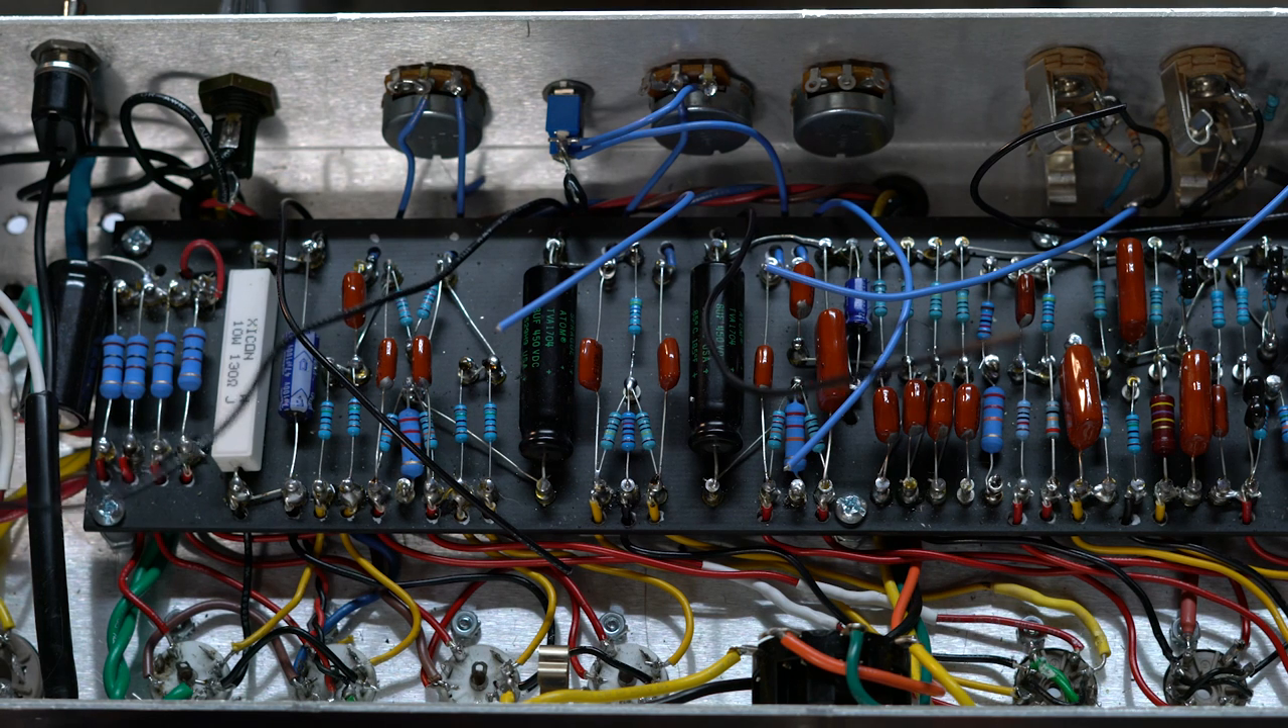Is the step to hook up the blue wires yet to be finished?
Yes.